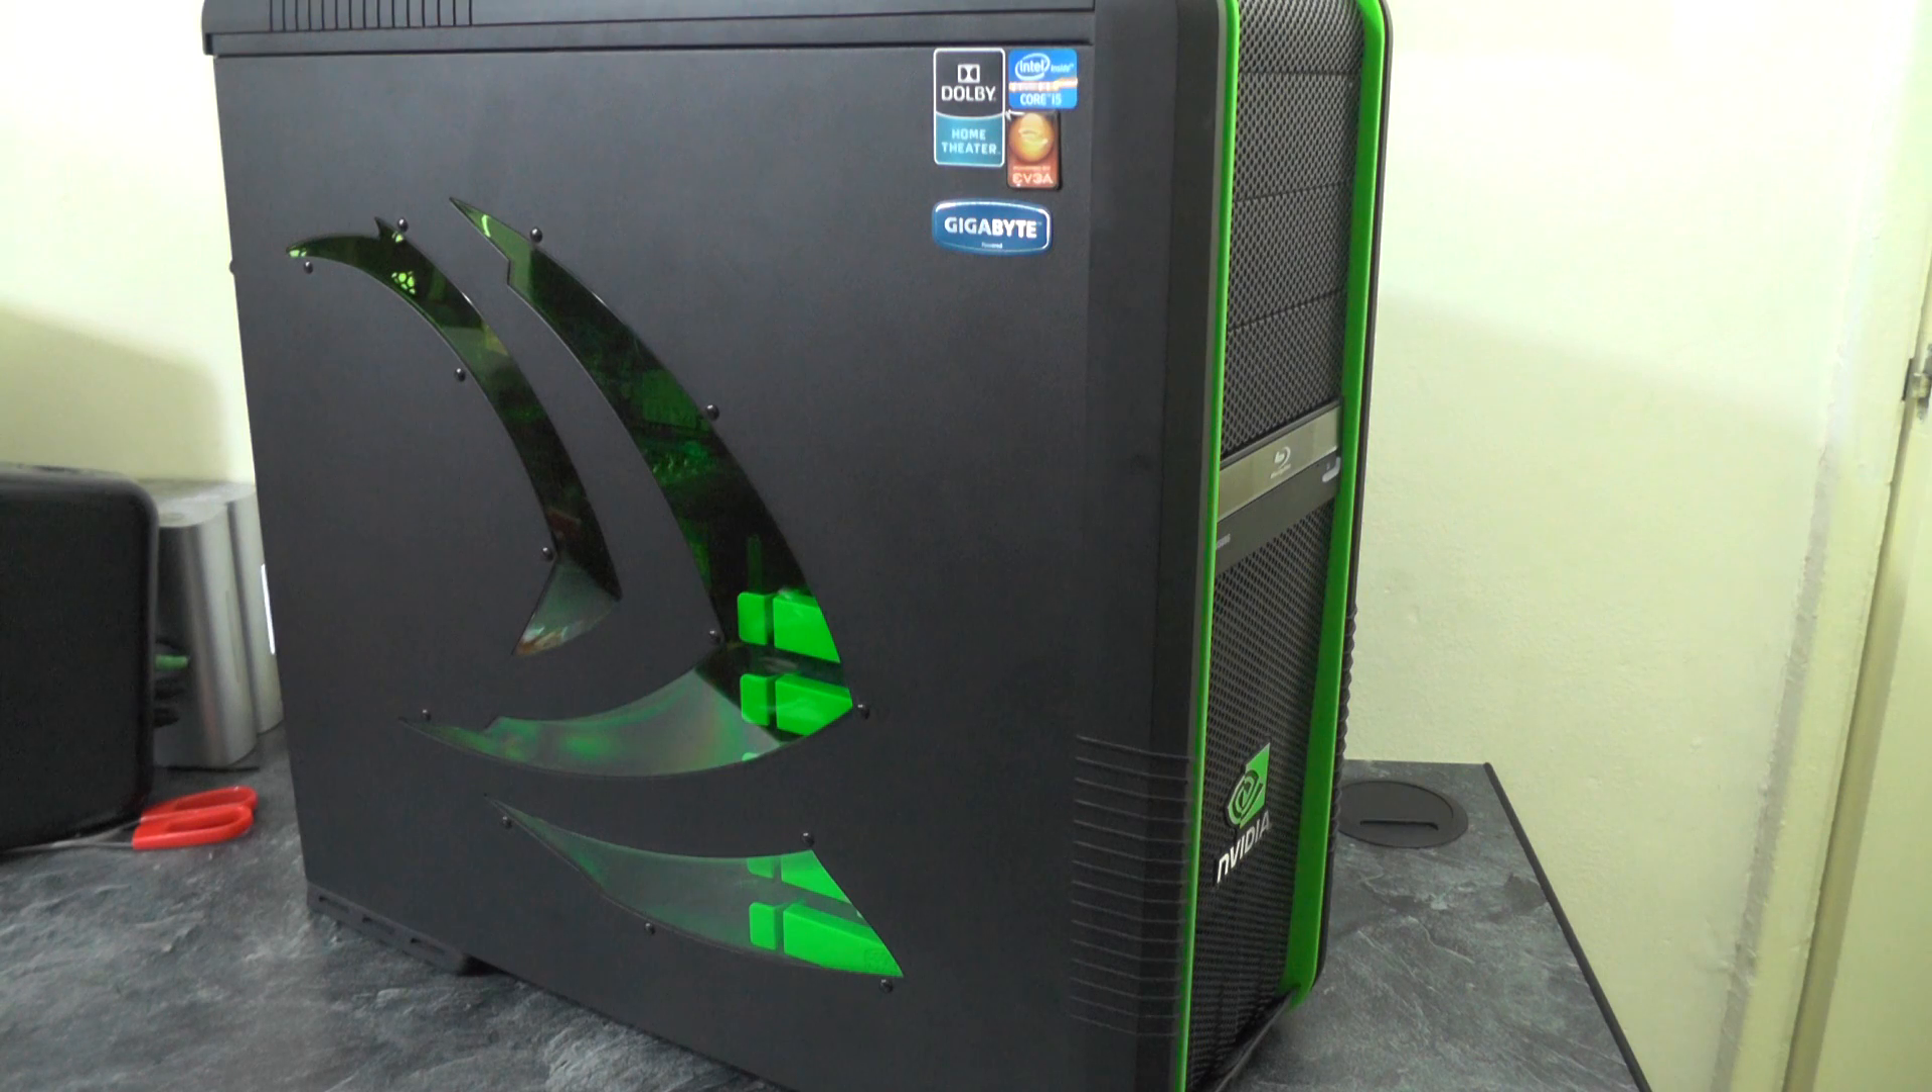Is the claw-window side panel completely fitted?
Yes.